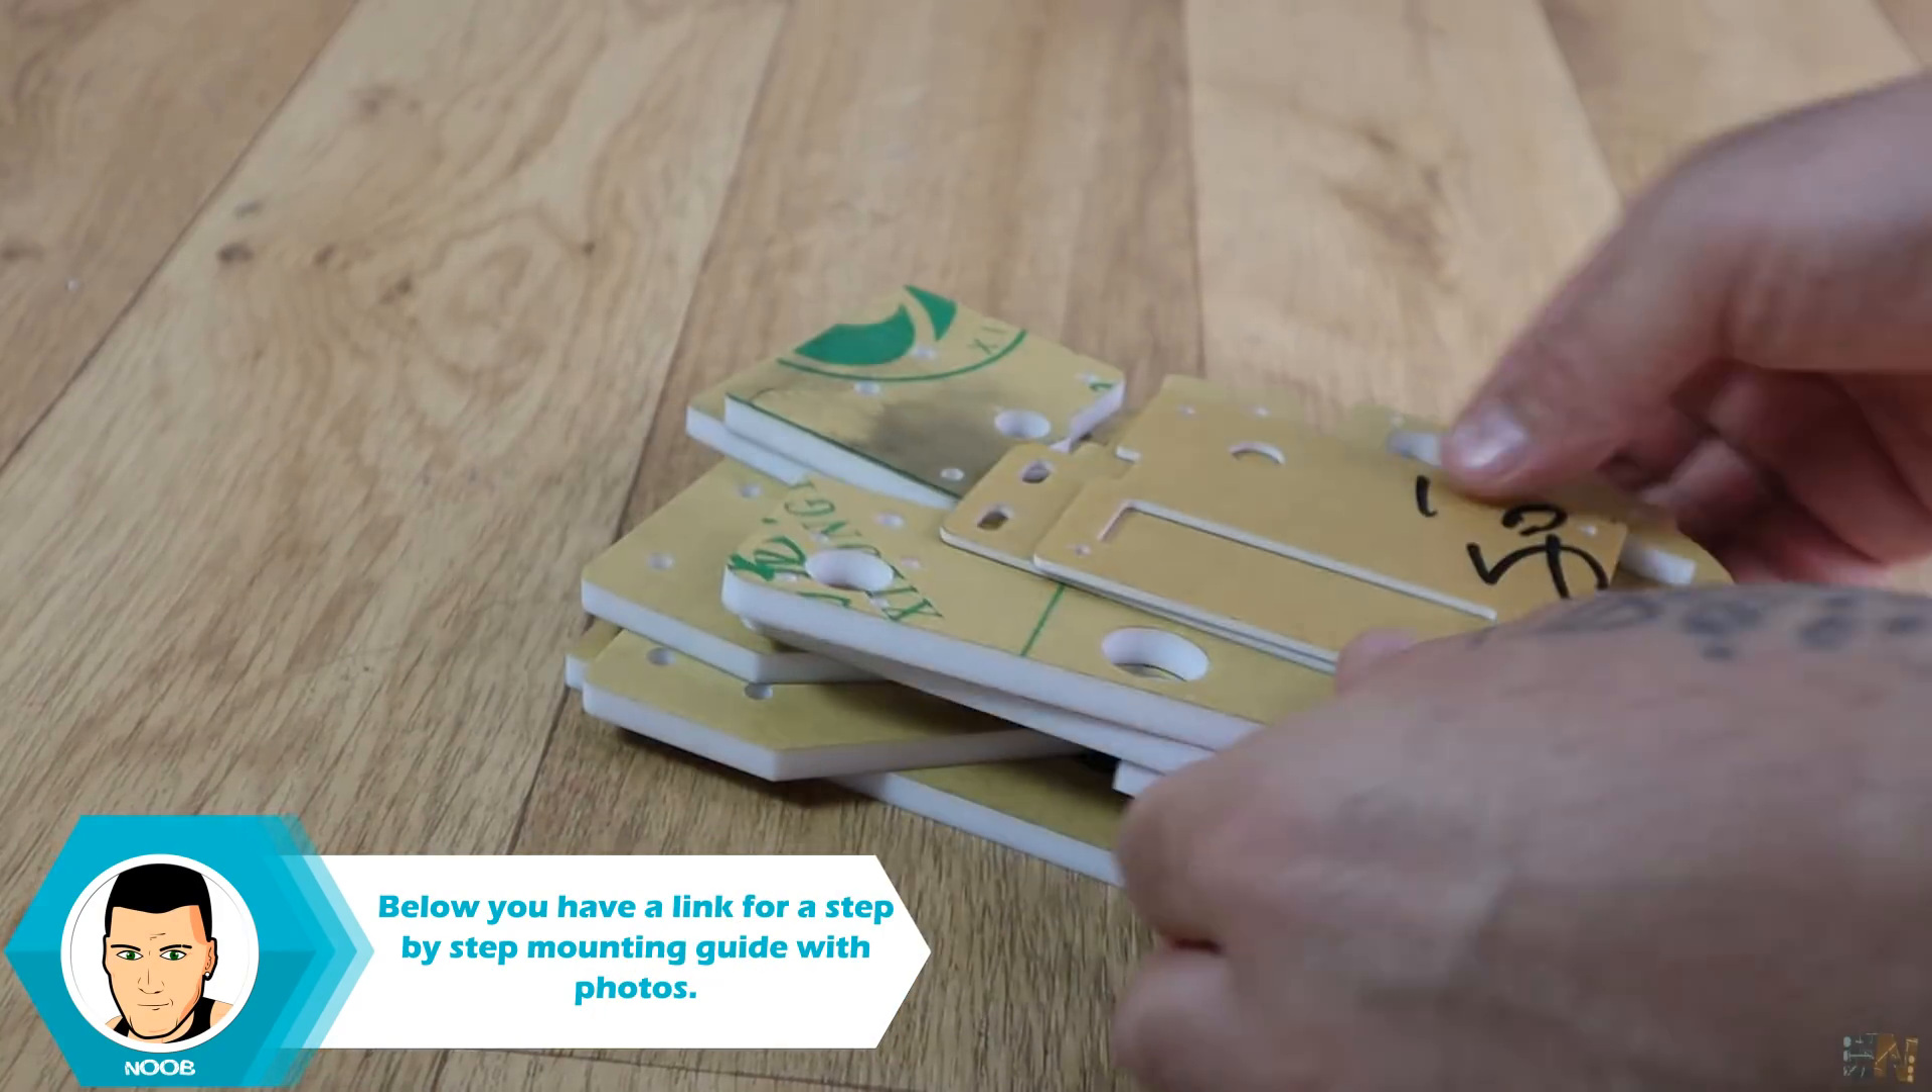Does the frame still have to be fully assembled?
Yes.